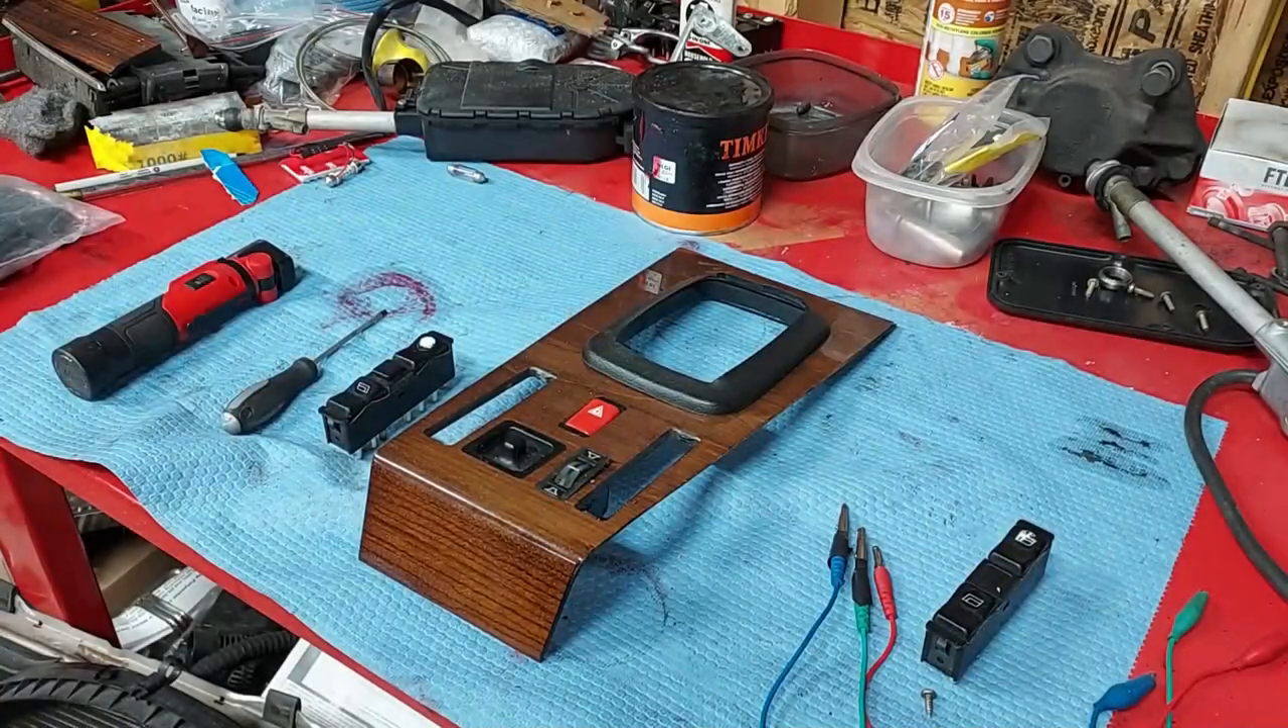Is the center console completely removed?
Yes.